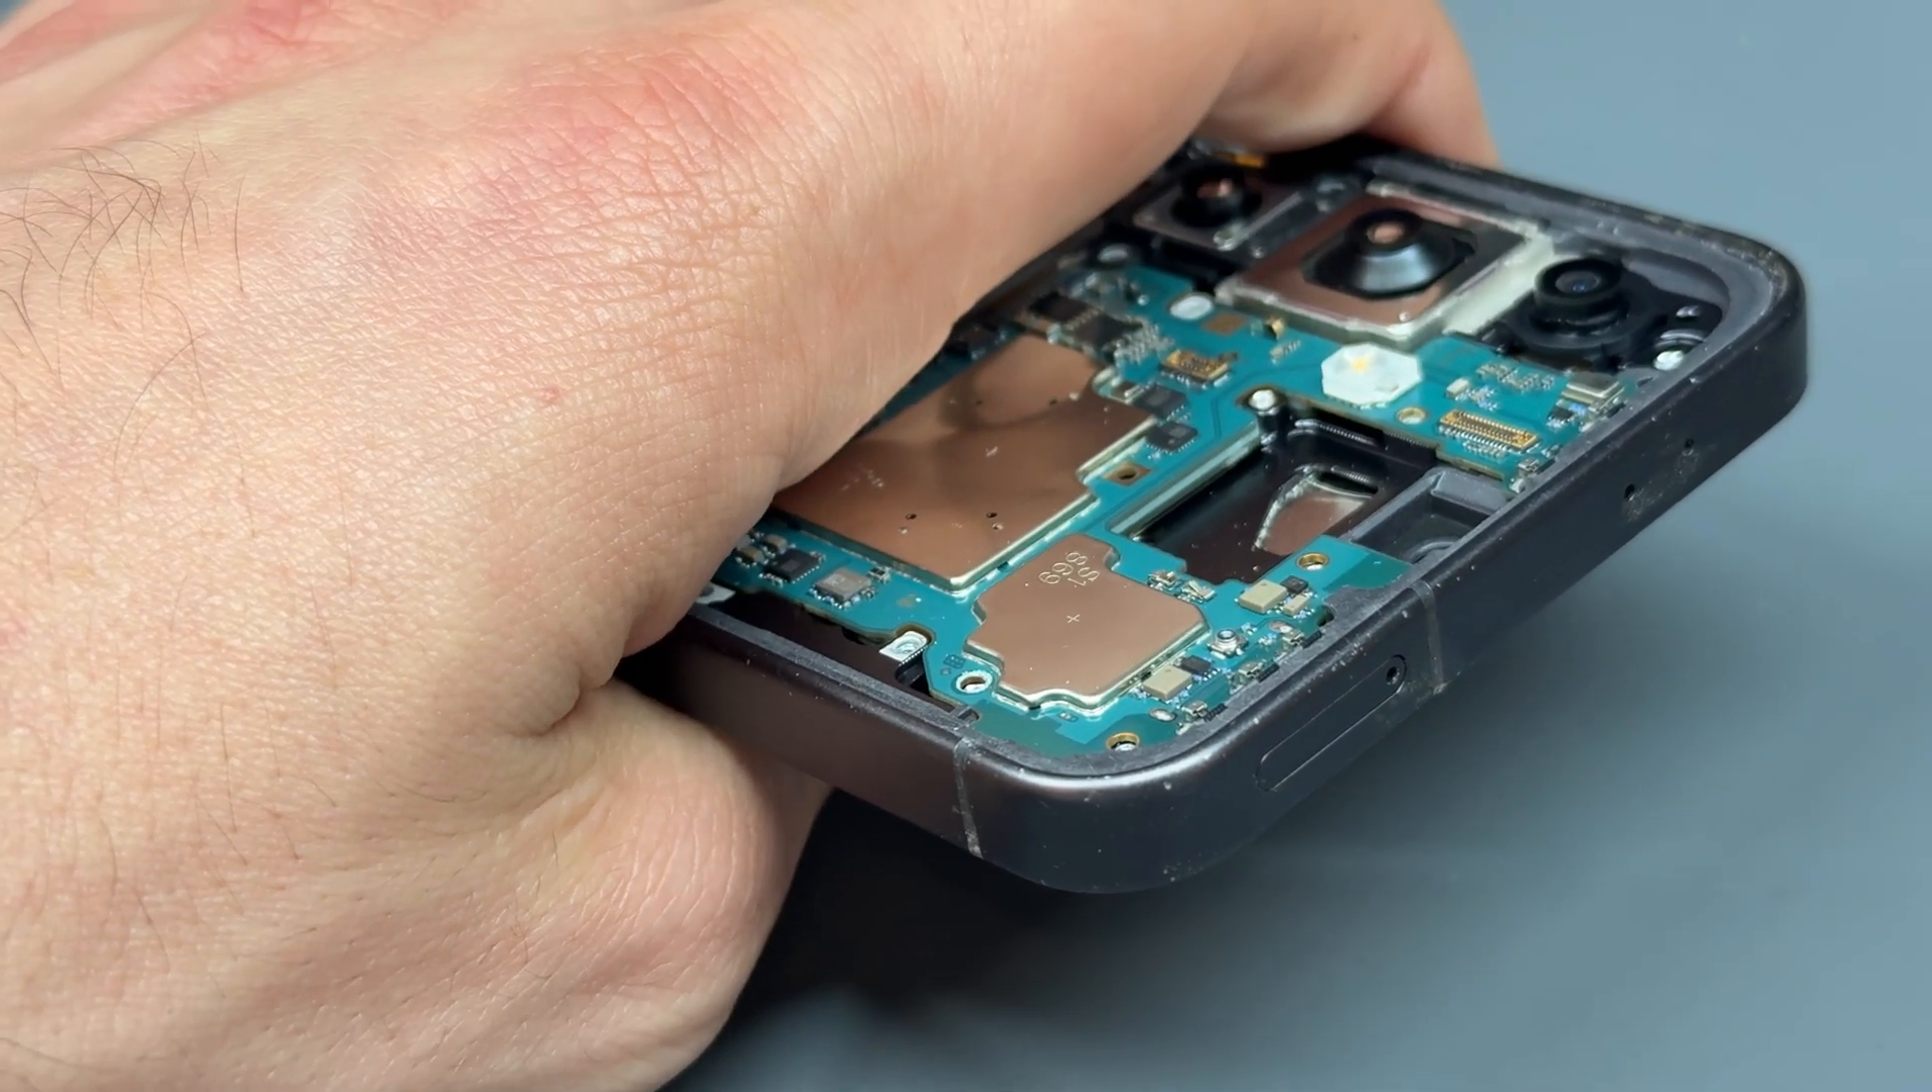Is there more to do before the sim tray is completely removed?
Yes.